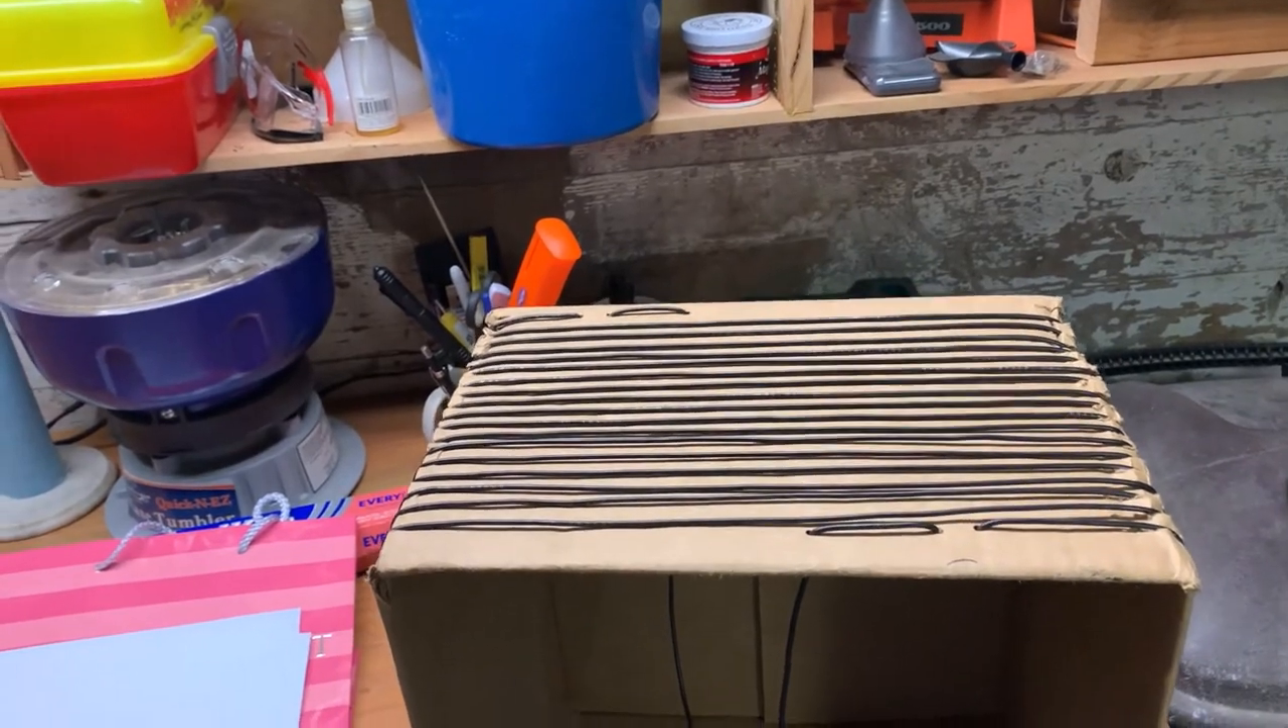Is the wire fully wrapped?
Yes.